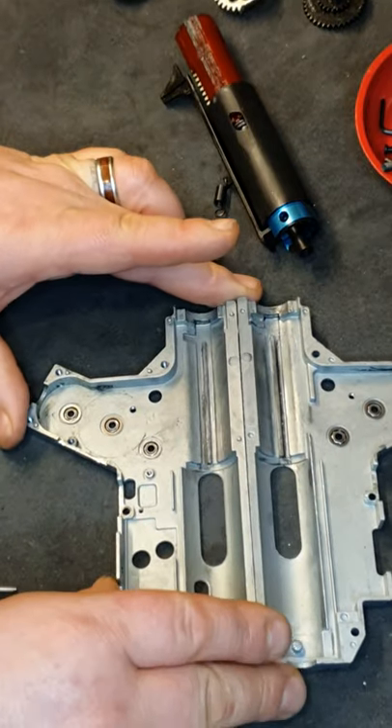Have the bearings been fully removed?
No.